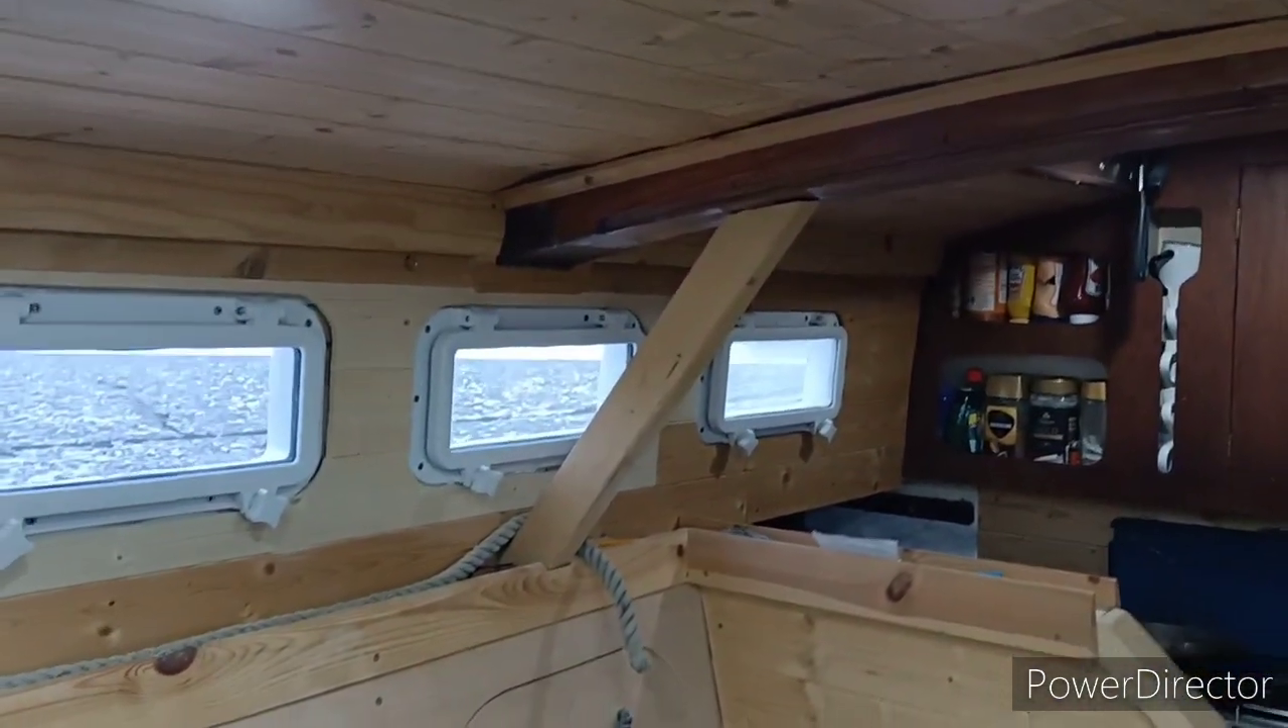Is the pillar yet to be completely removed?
Yes.